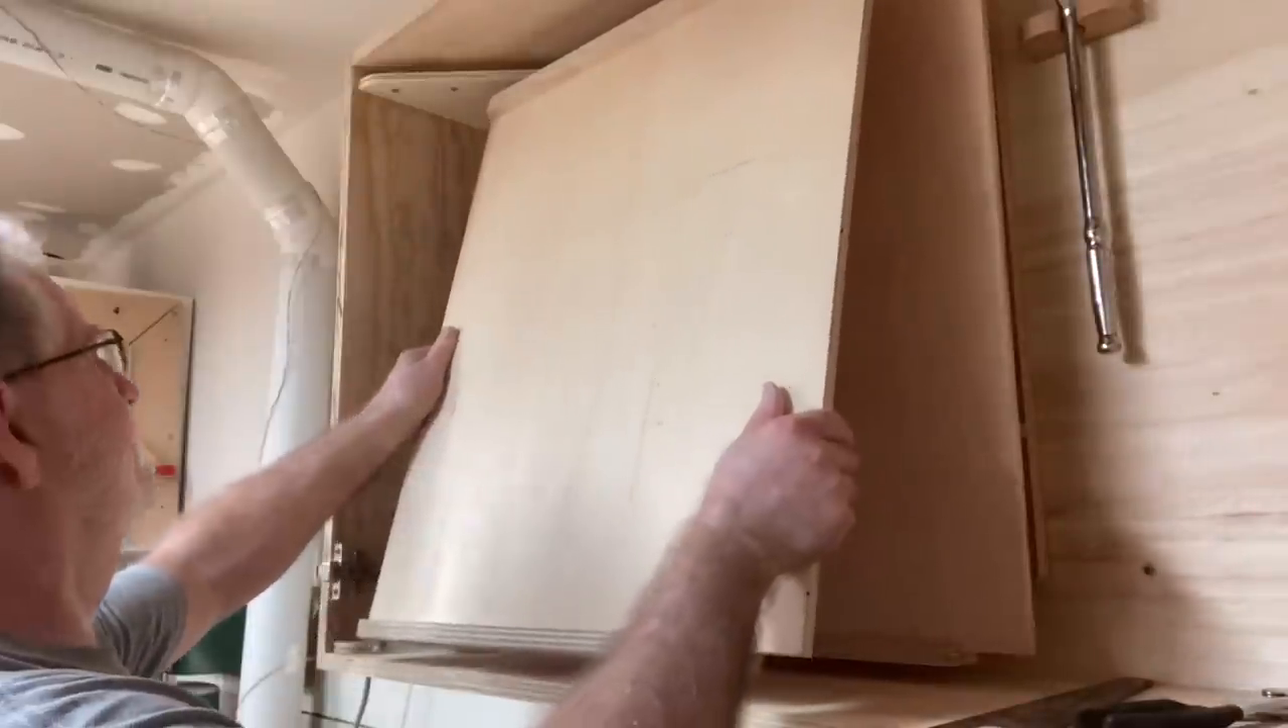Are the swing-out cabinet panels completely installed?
No.